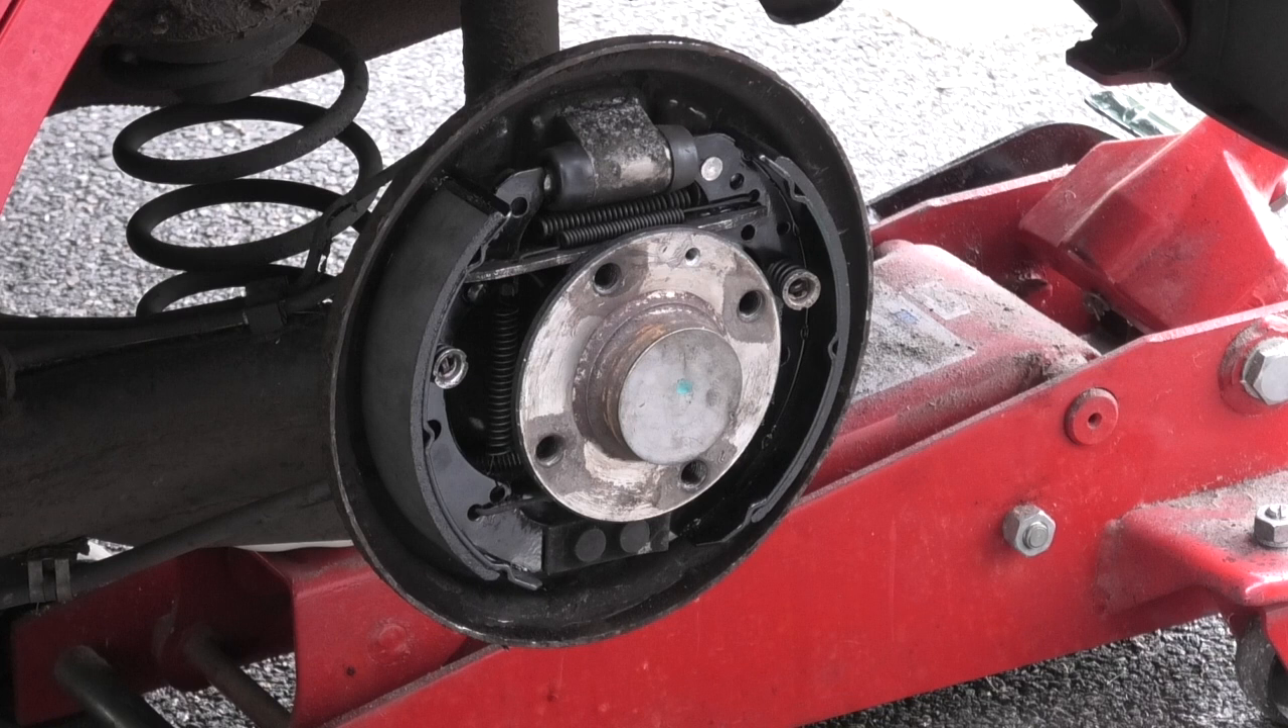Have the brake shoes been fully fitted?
Yes.